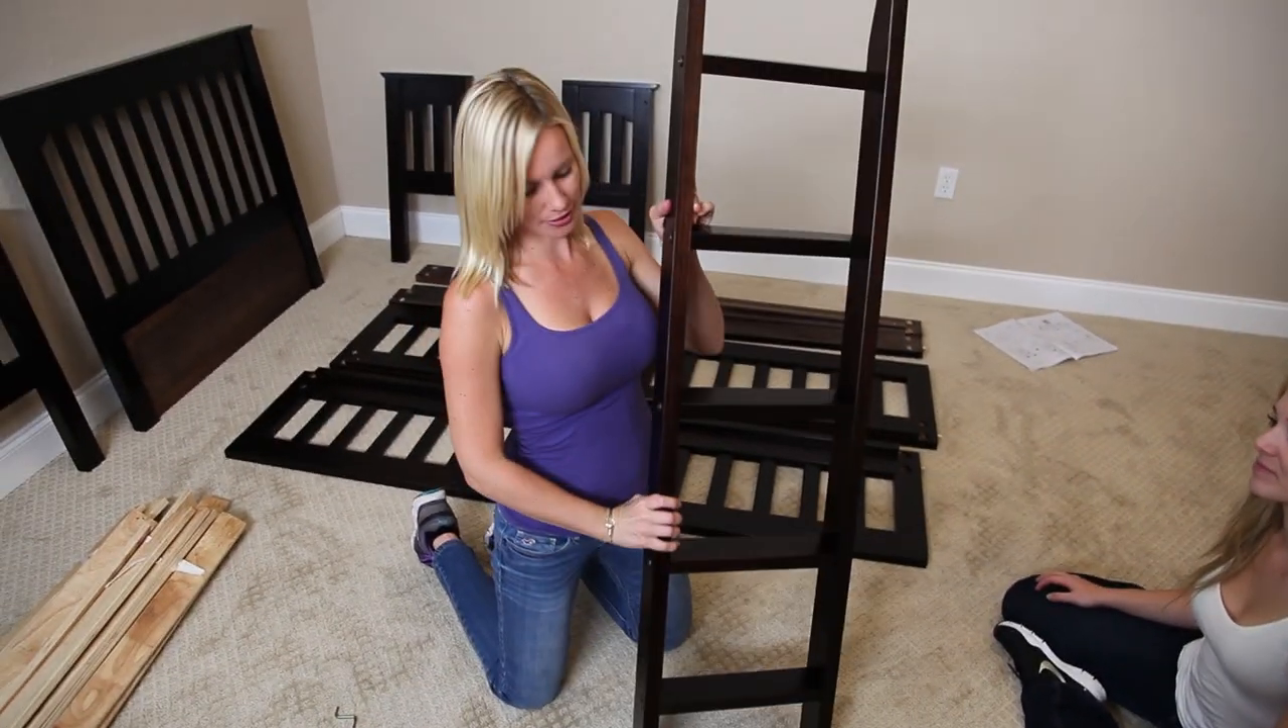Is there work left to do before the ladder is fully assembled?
No.